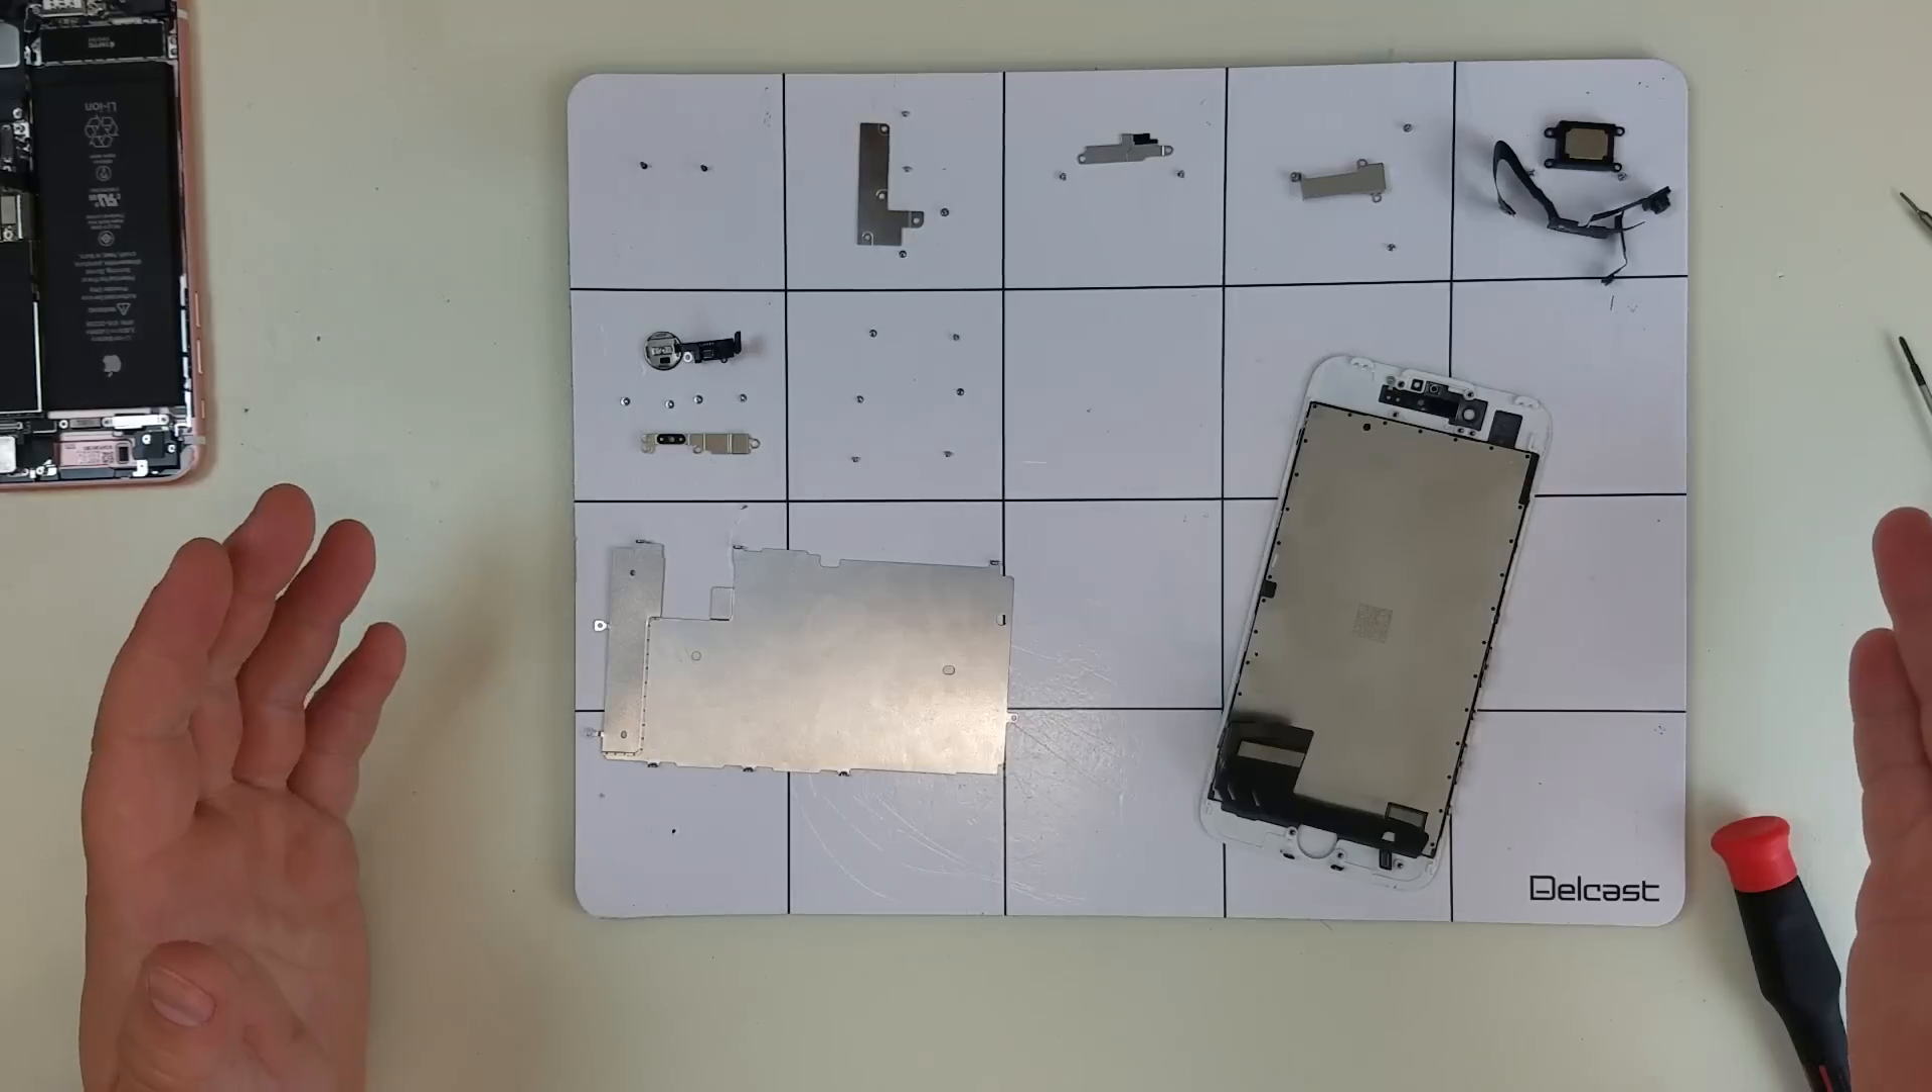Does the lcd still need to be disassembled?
No.